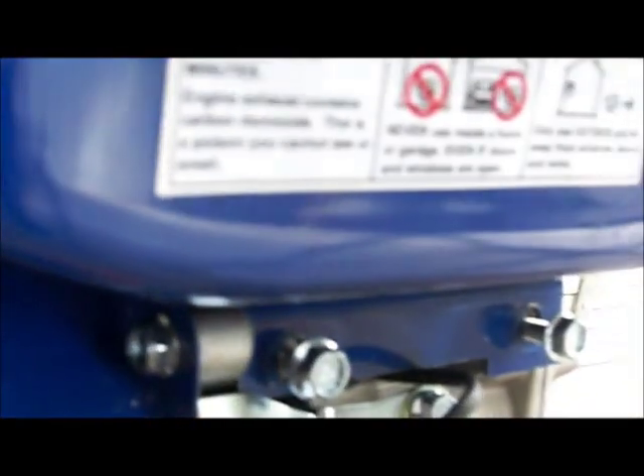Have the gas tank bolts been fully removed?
No.